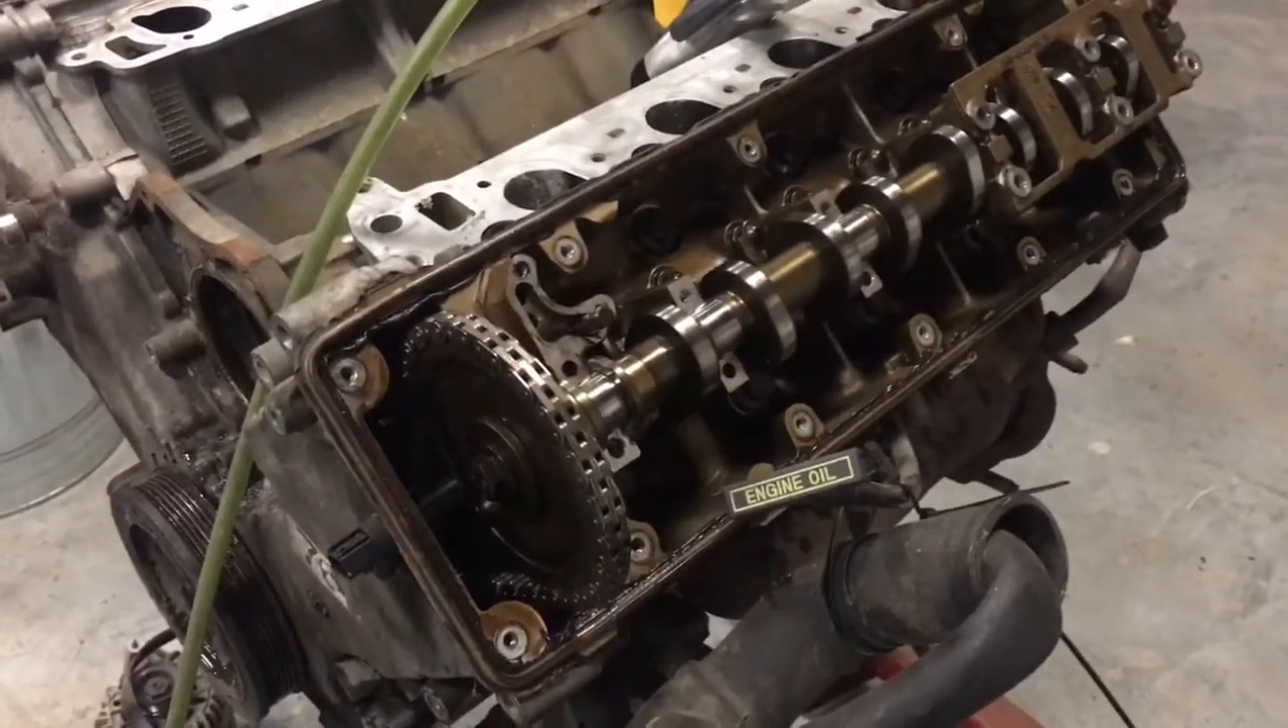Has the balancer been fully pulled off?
No.